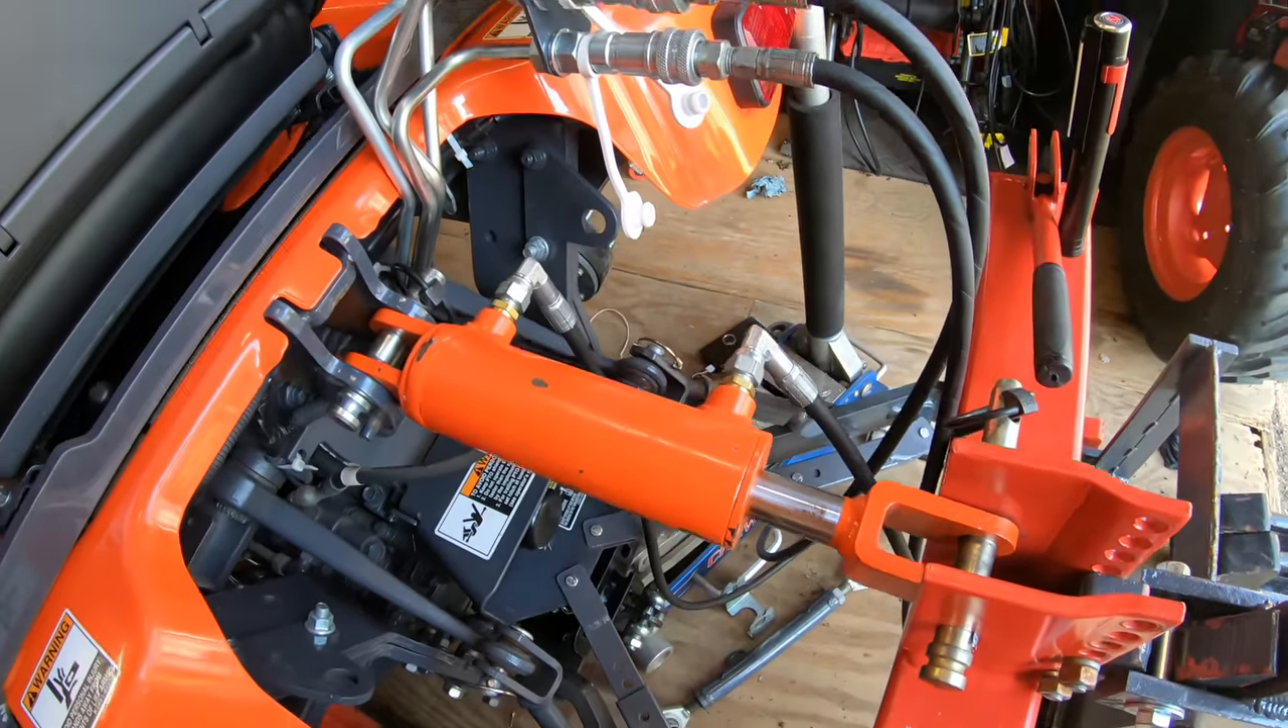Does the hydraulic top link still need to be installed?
No.